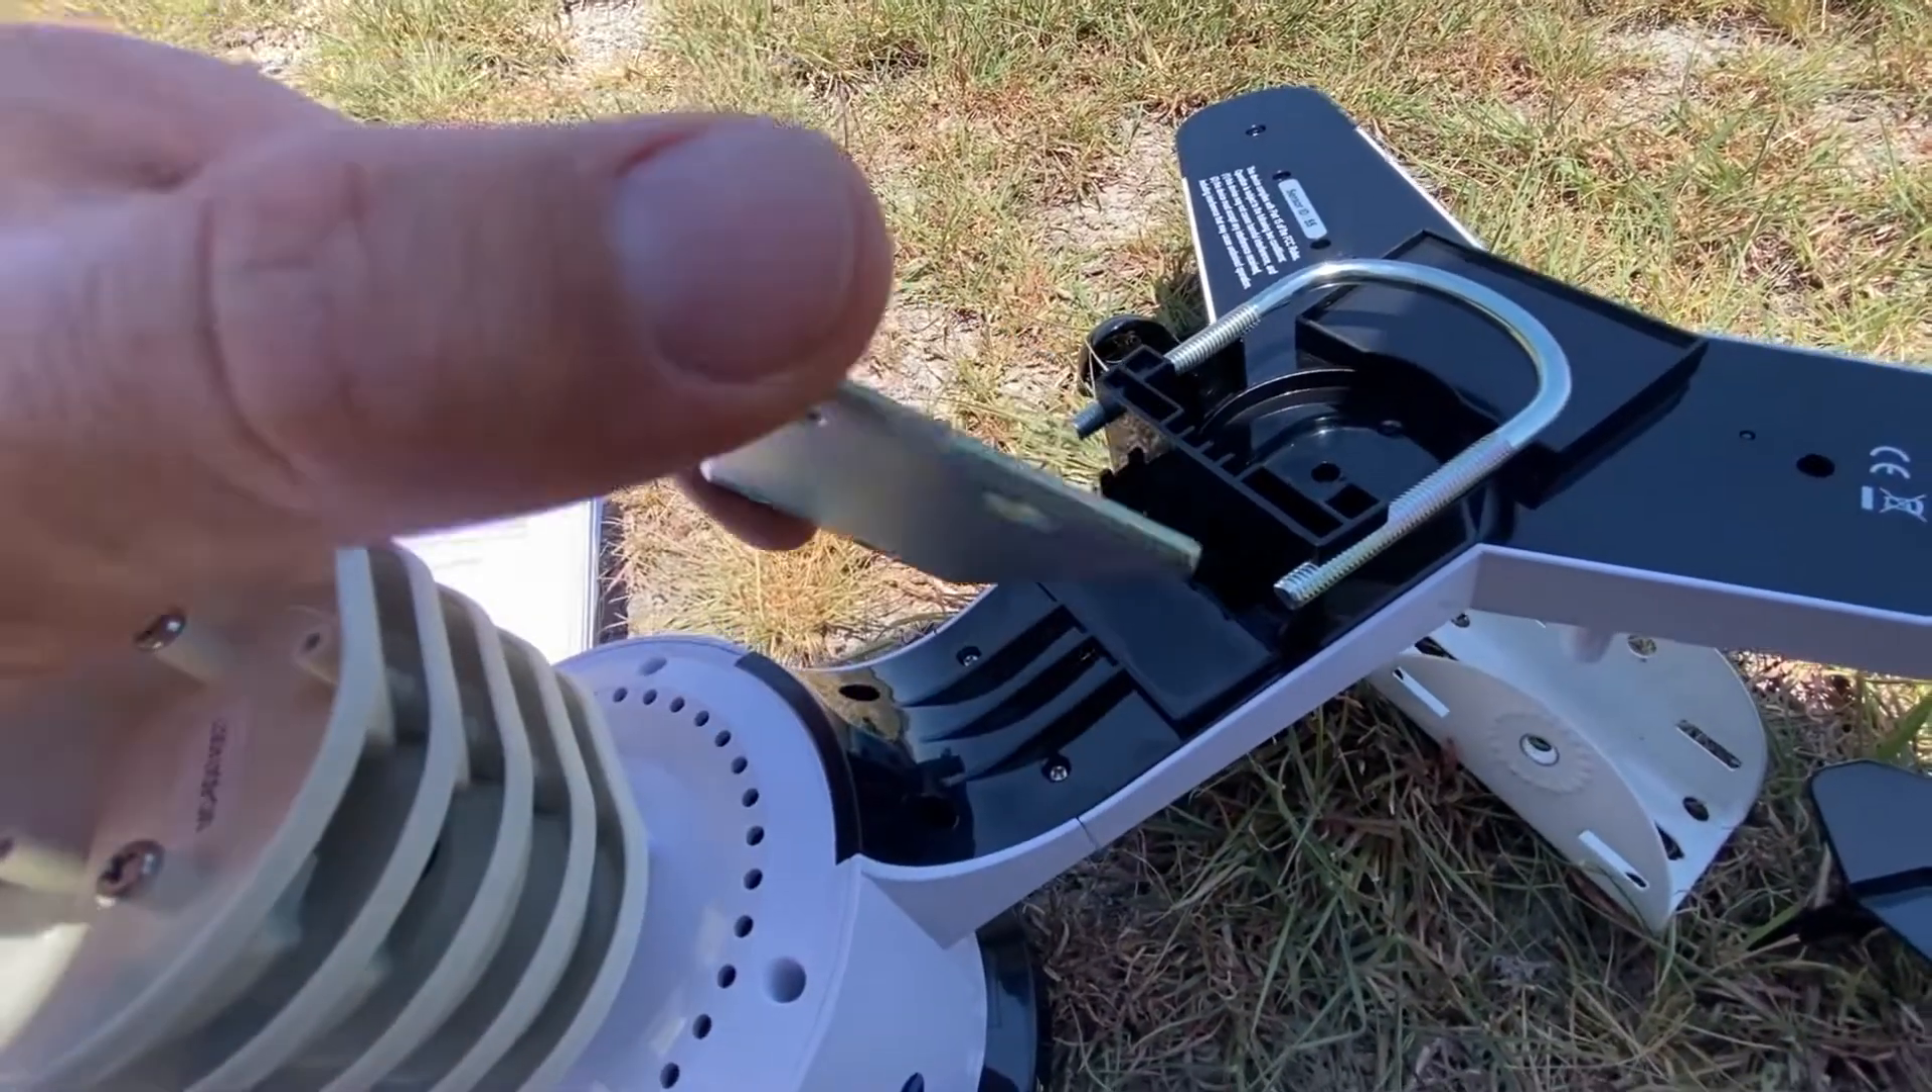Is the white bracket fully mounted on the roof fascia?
No.